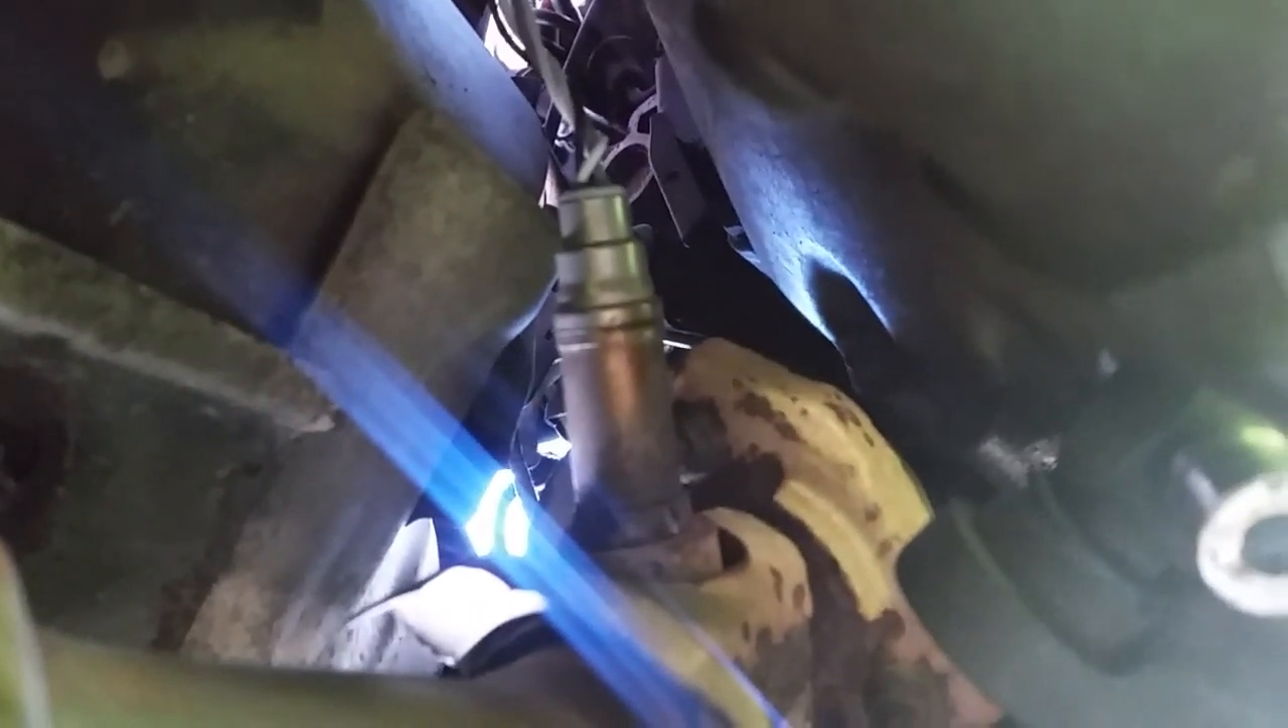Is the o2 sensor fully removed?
No.